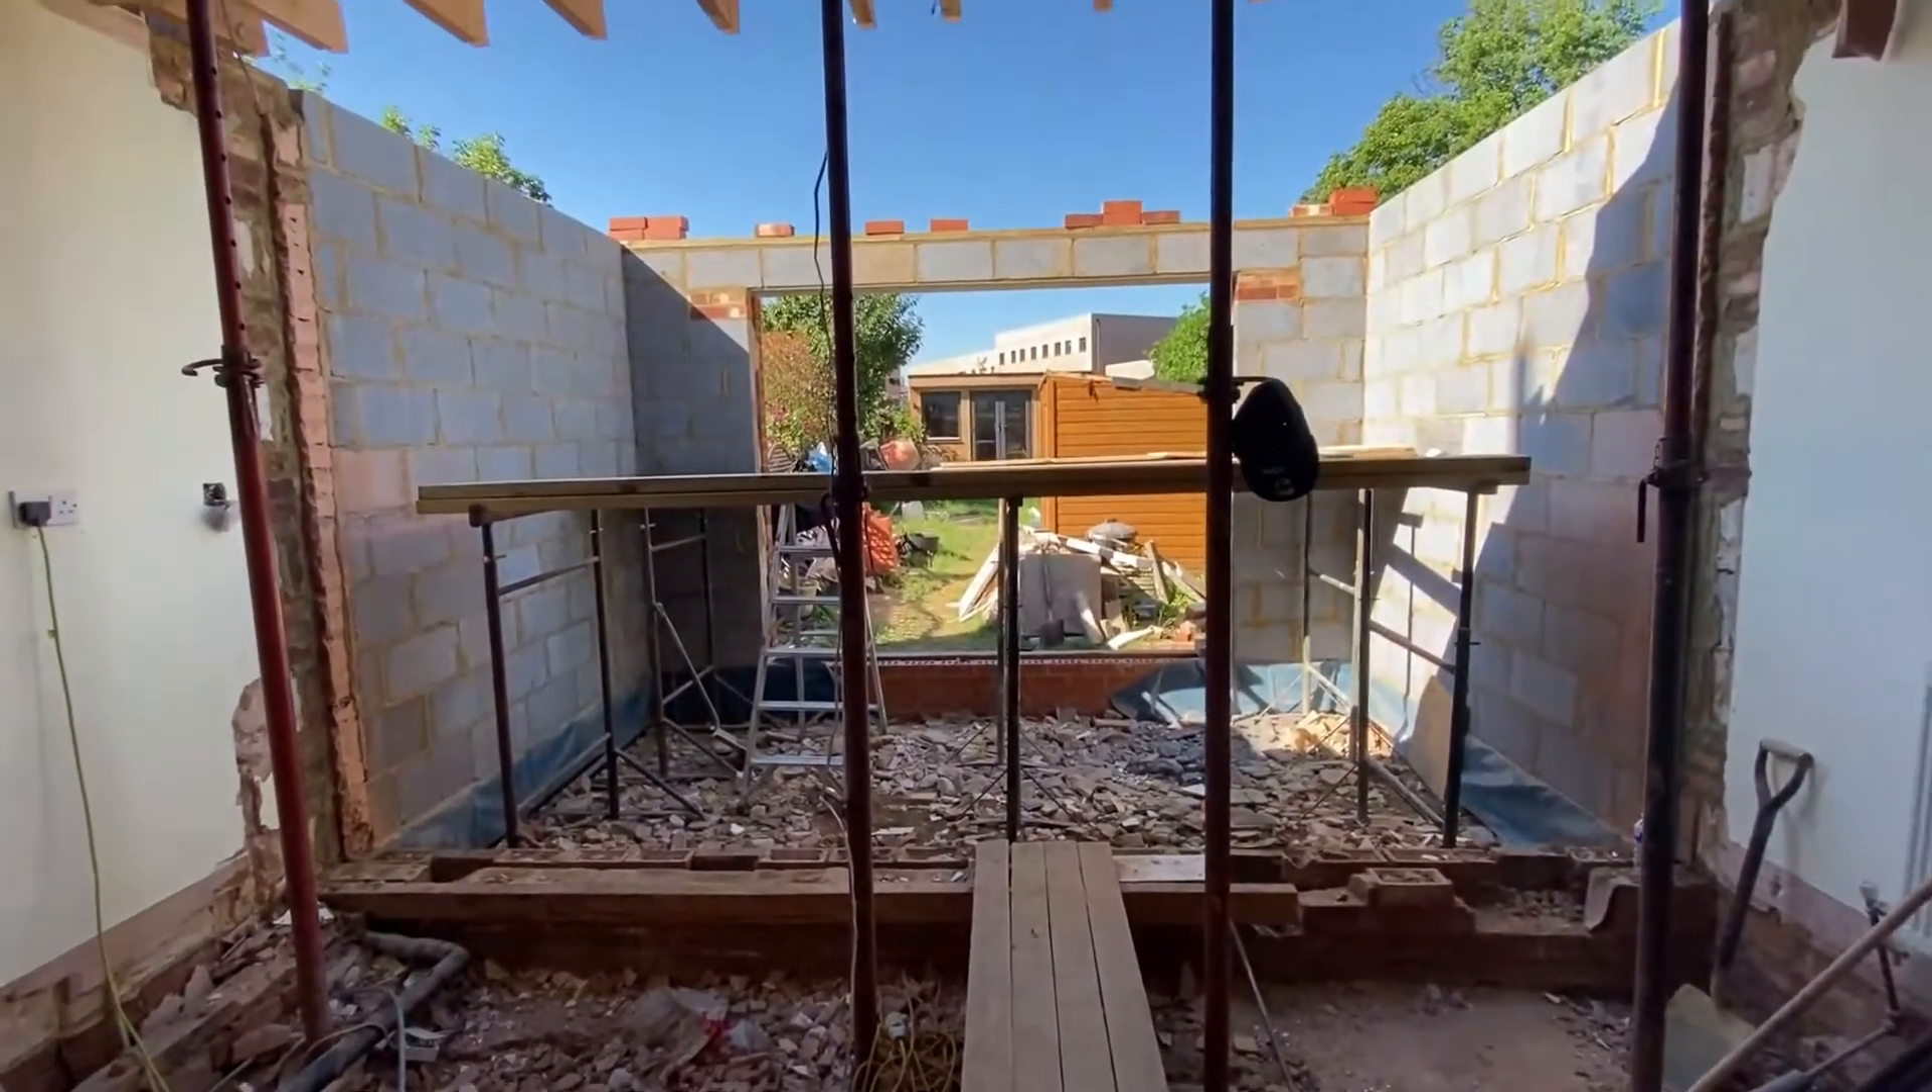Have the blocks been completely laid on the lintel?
Yes.